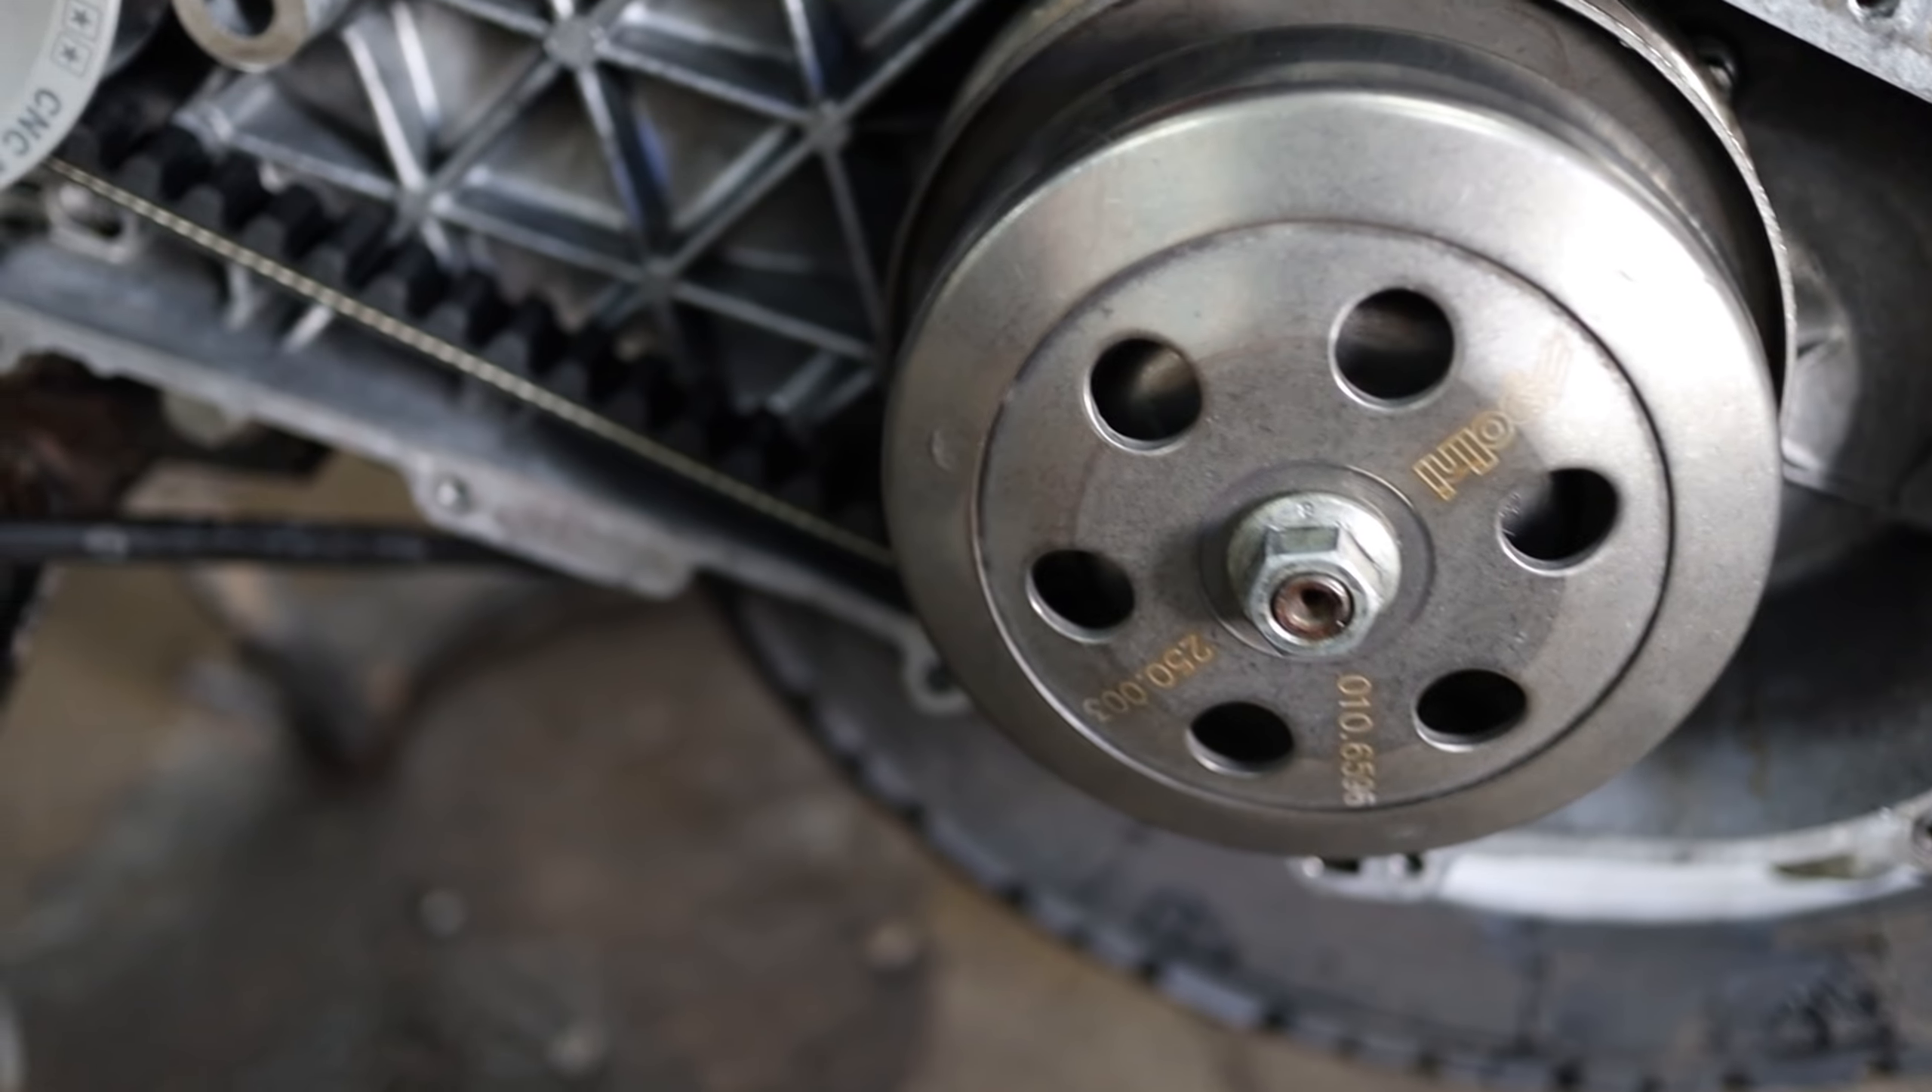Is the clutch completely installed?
Yes.